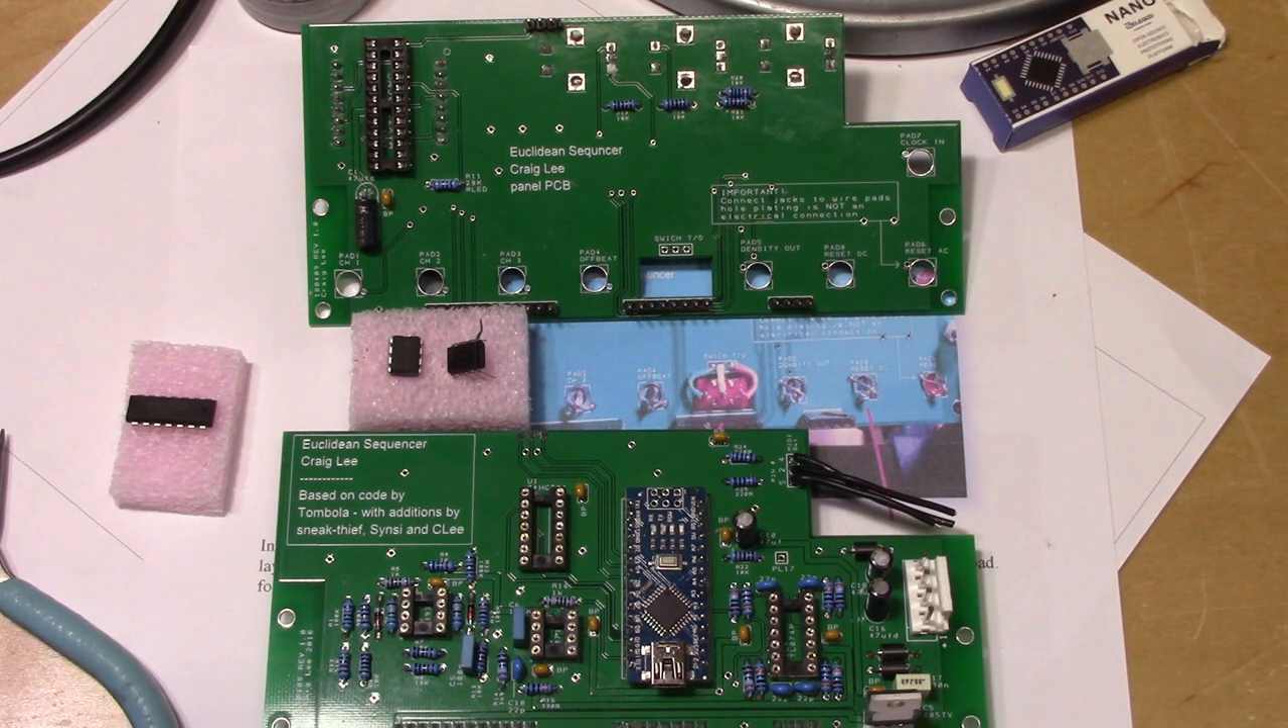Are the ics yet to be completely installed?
Yes.